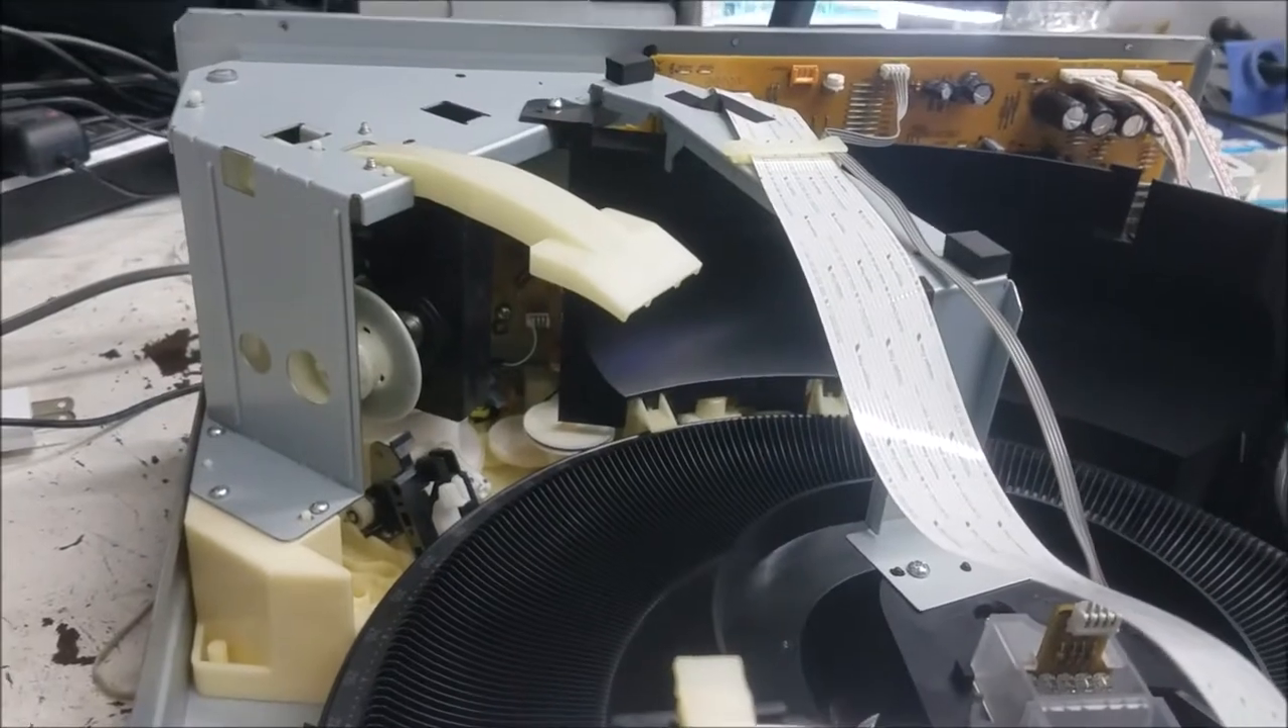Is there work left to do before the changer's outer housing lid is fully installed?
Yes.